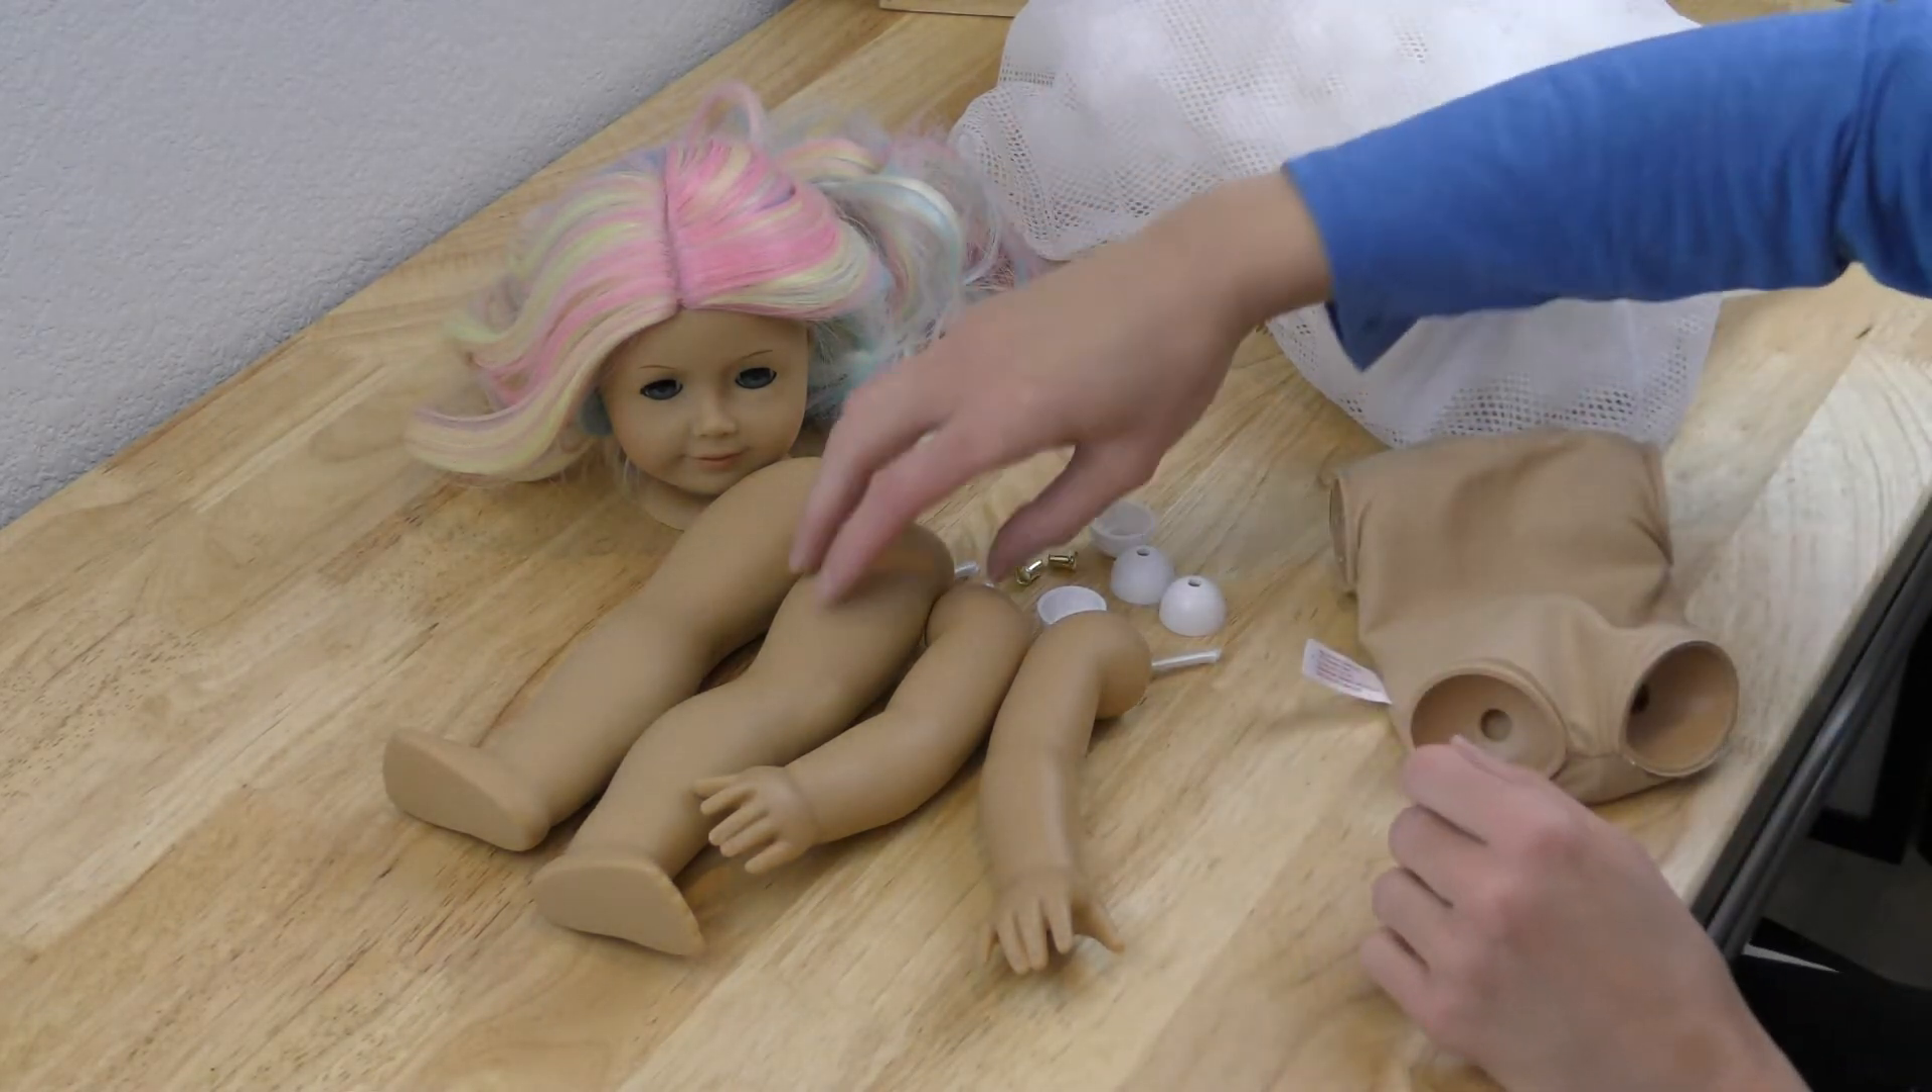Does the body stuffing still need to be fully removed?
No.